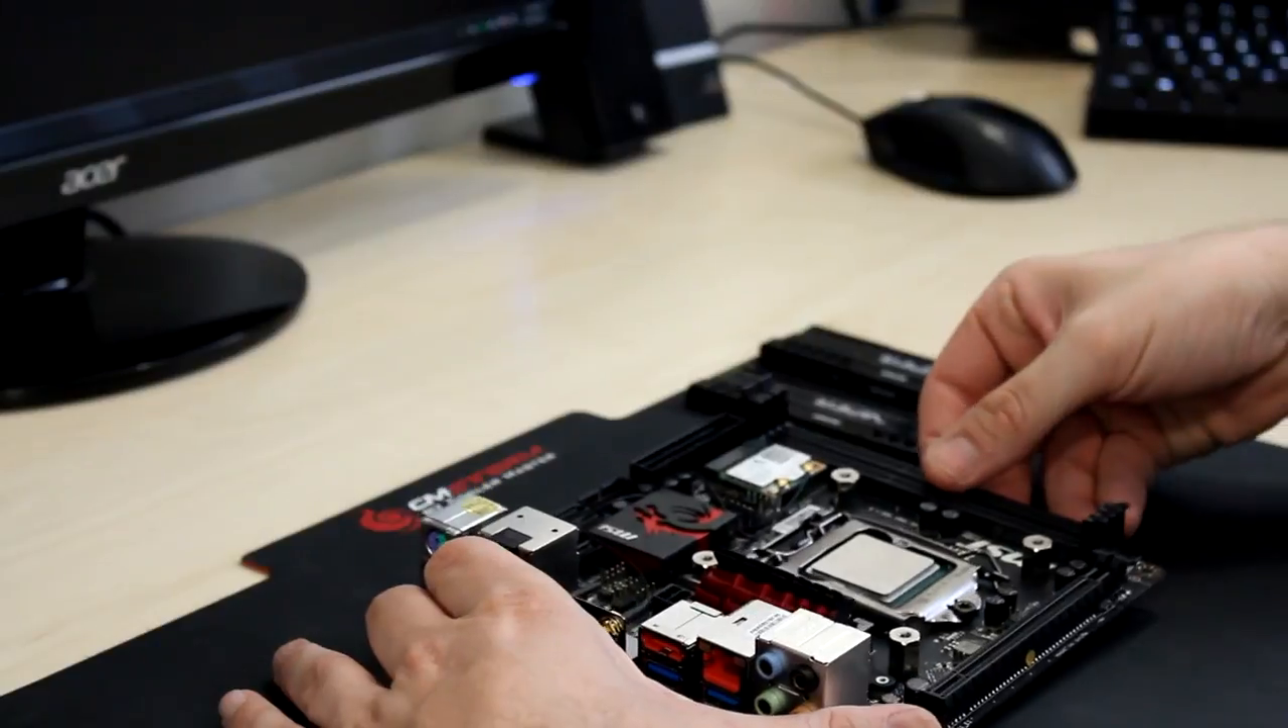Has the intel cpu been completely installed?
Yes.